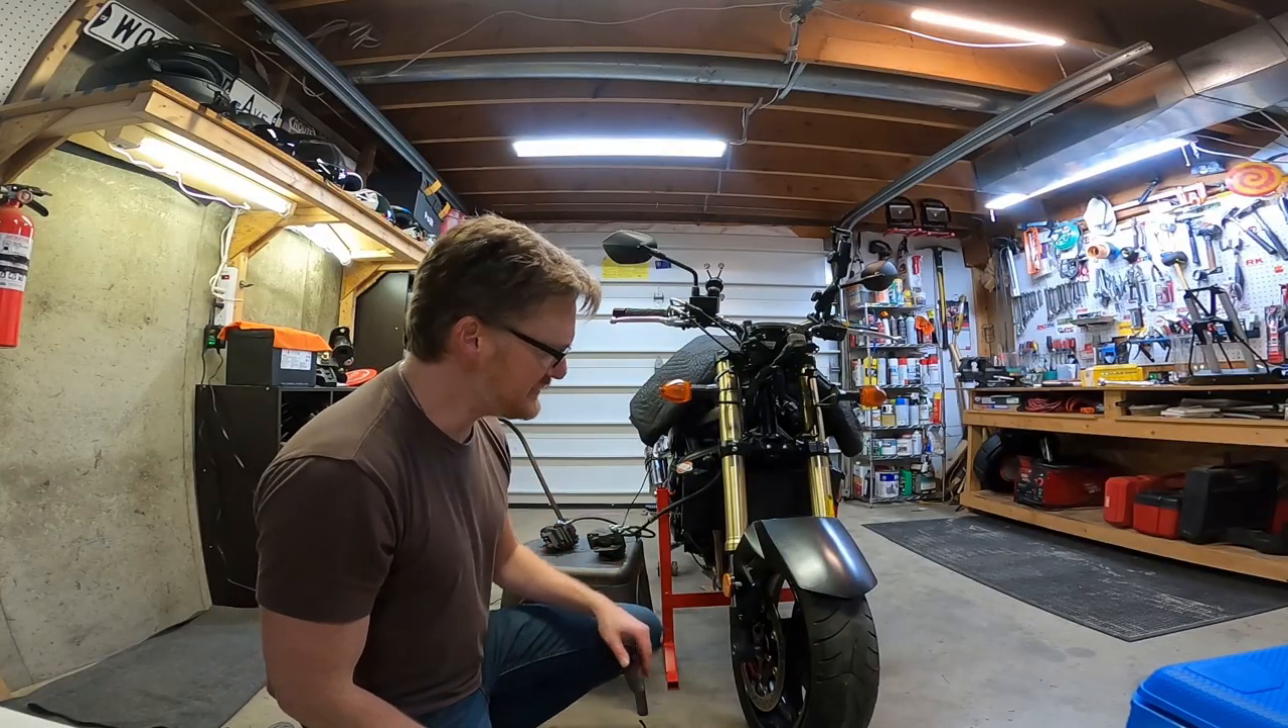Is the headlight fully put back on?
No.